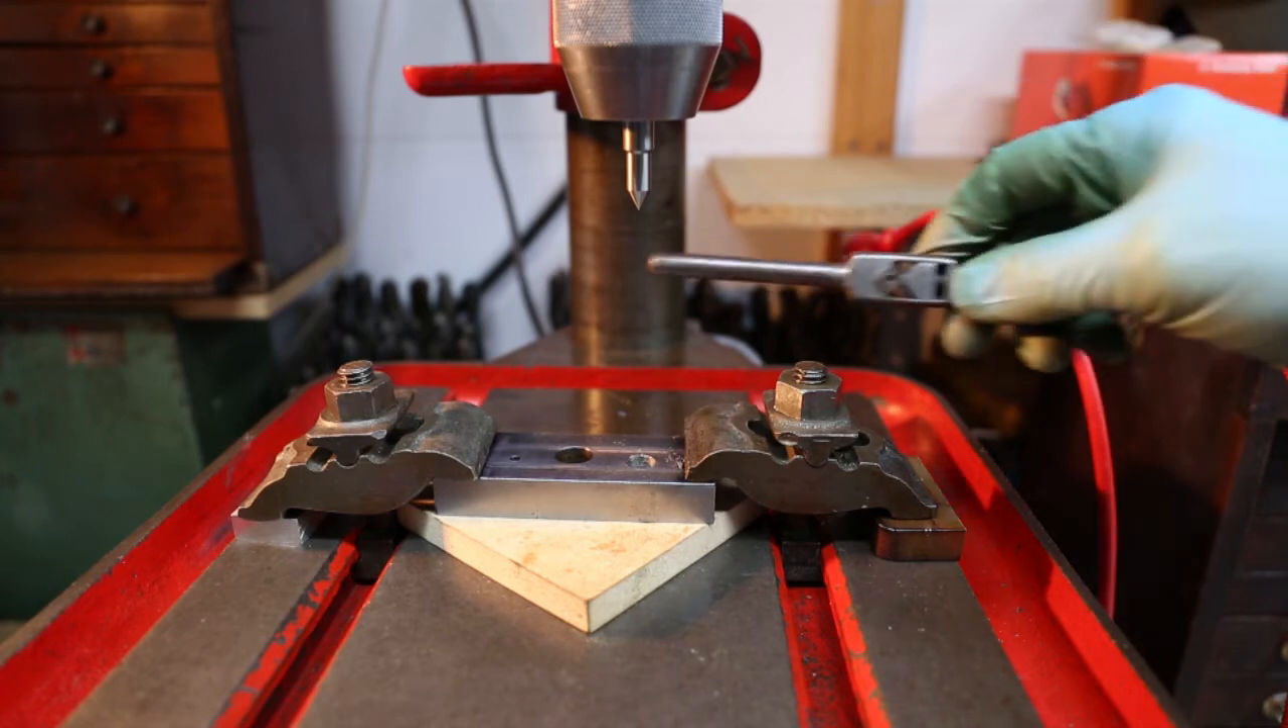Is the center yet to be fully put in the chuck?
No.